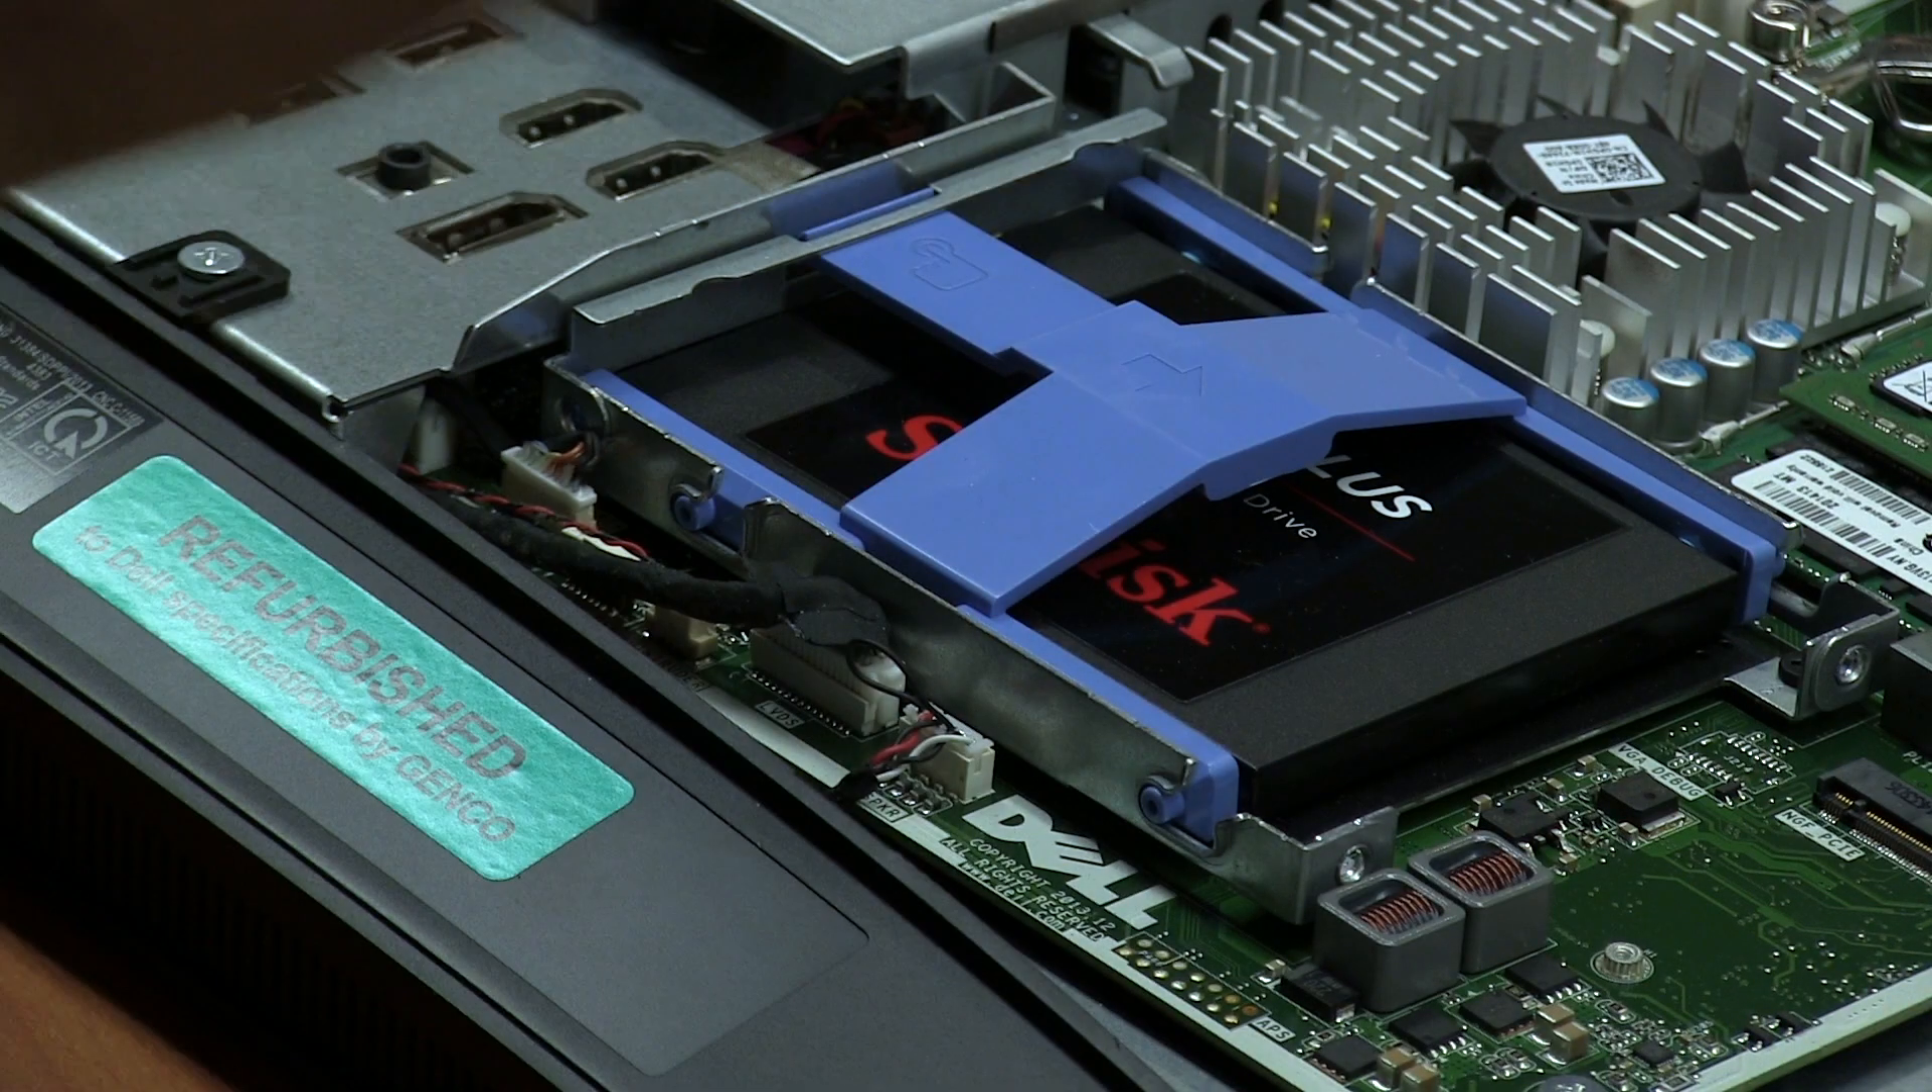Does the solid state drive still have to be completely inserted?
No.